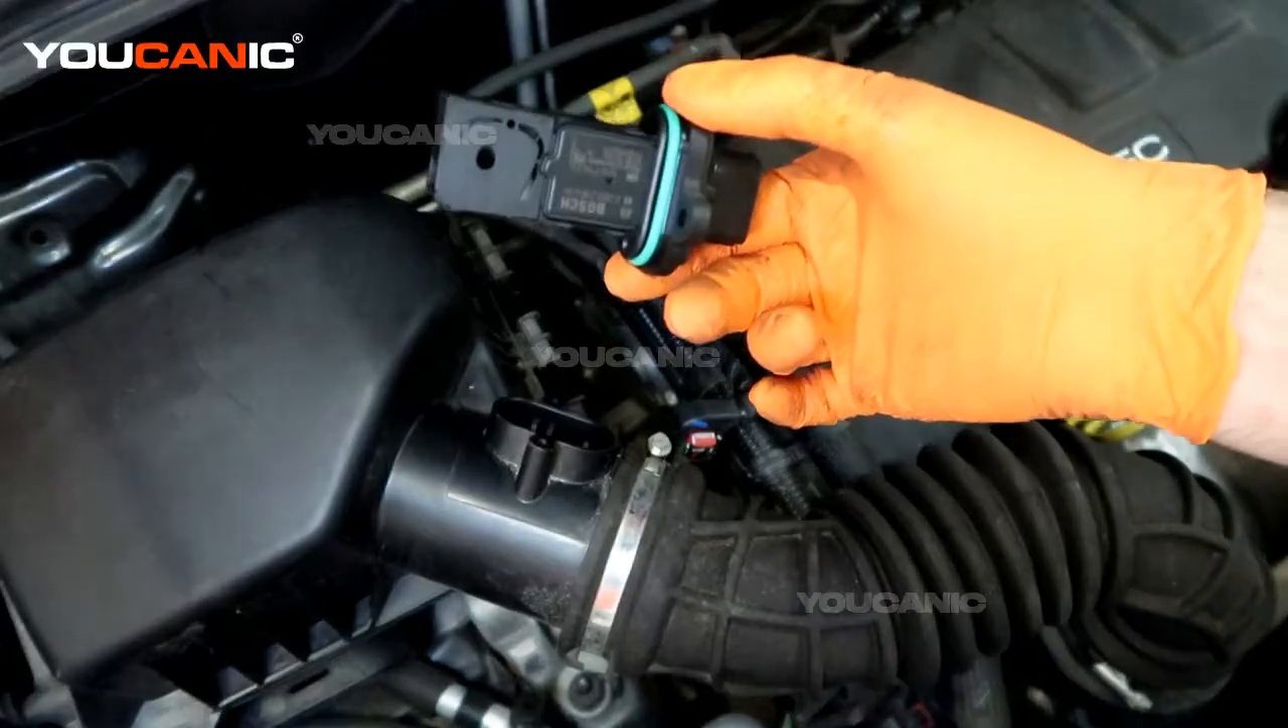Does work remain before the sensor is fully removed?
No.